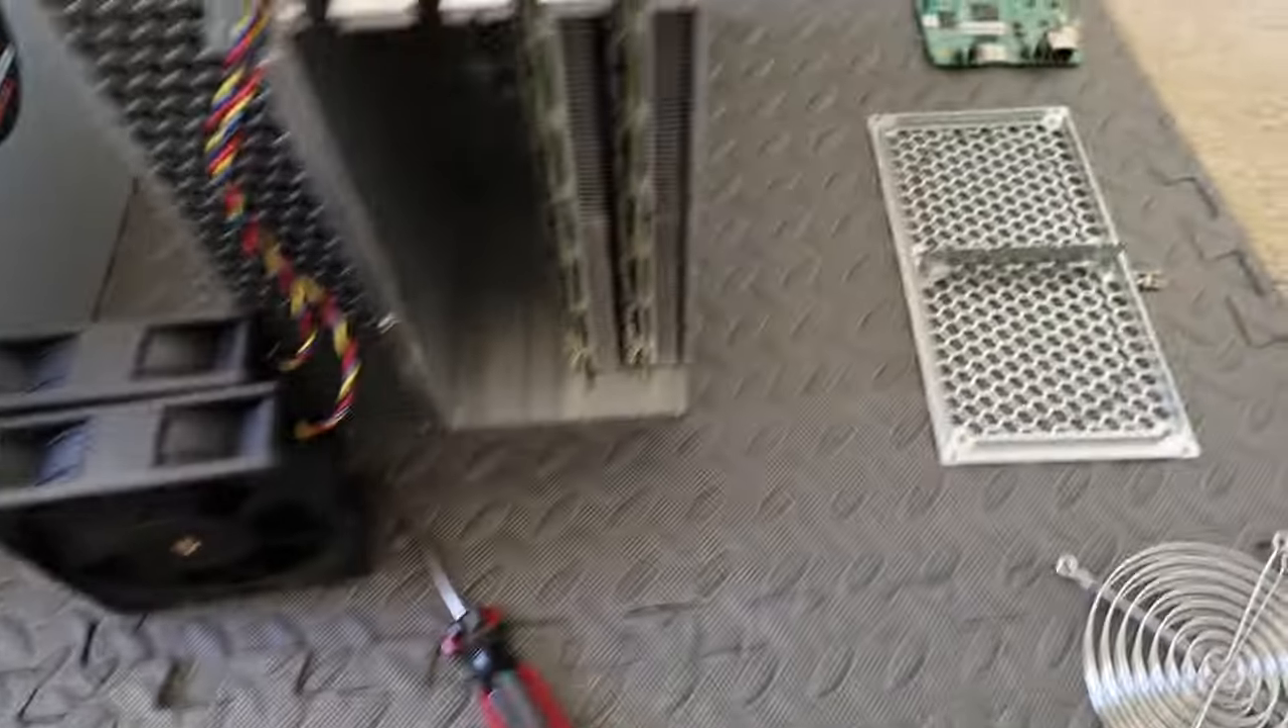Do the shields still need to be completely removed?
No.